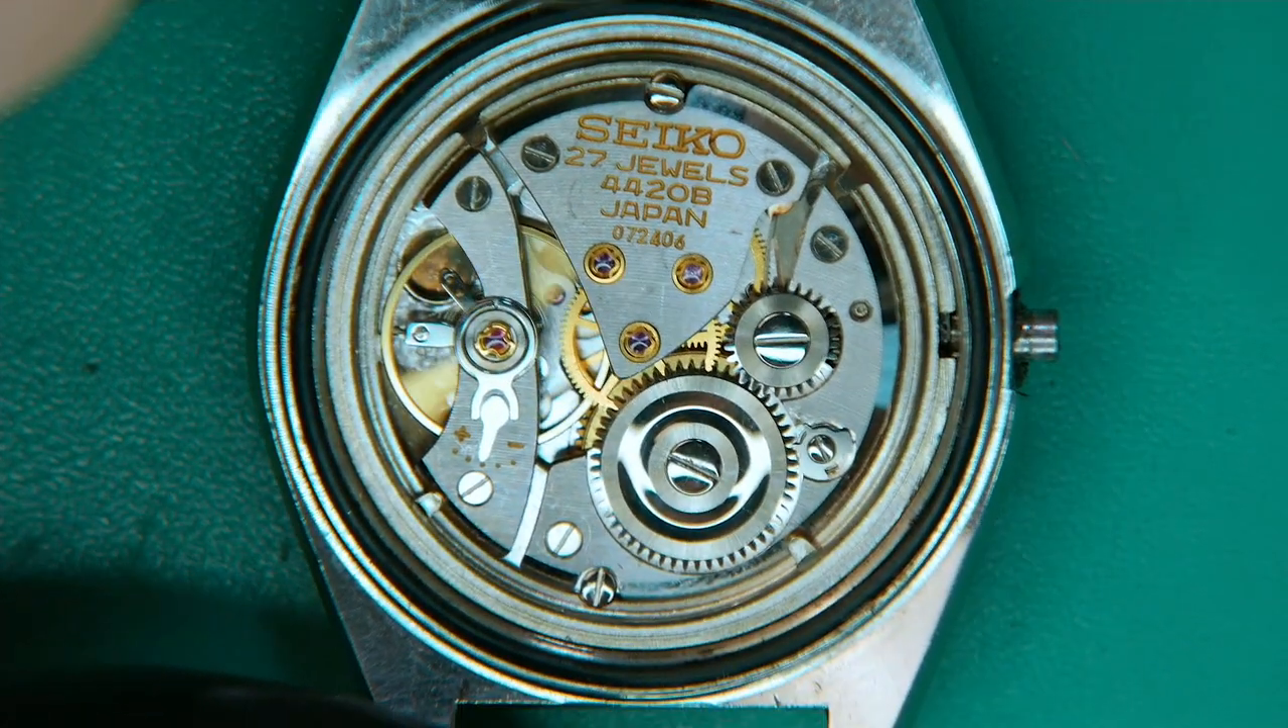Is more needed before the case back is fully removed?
No.